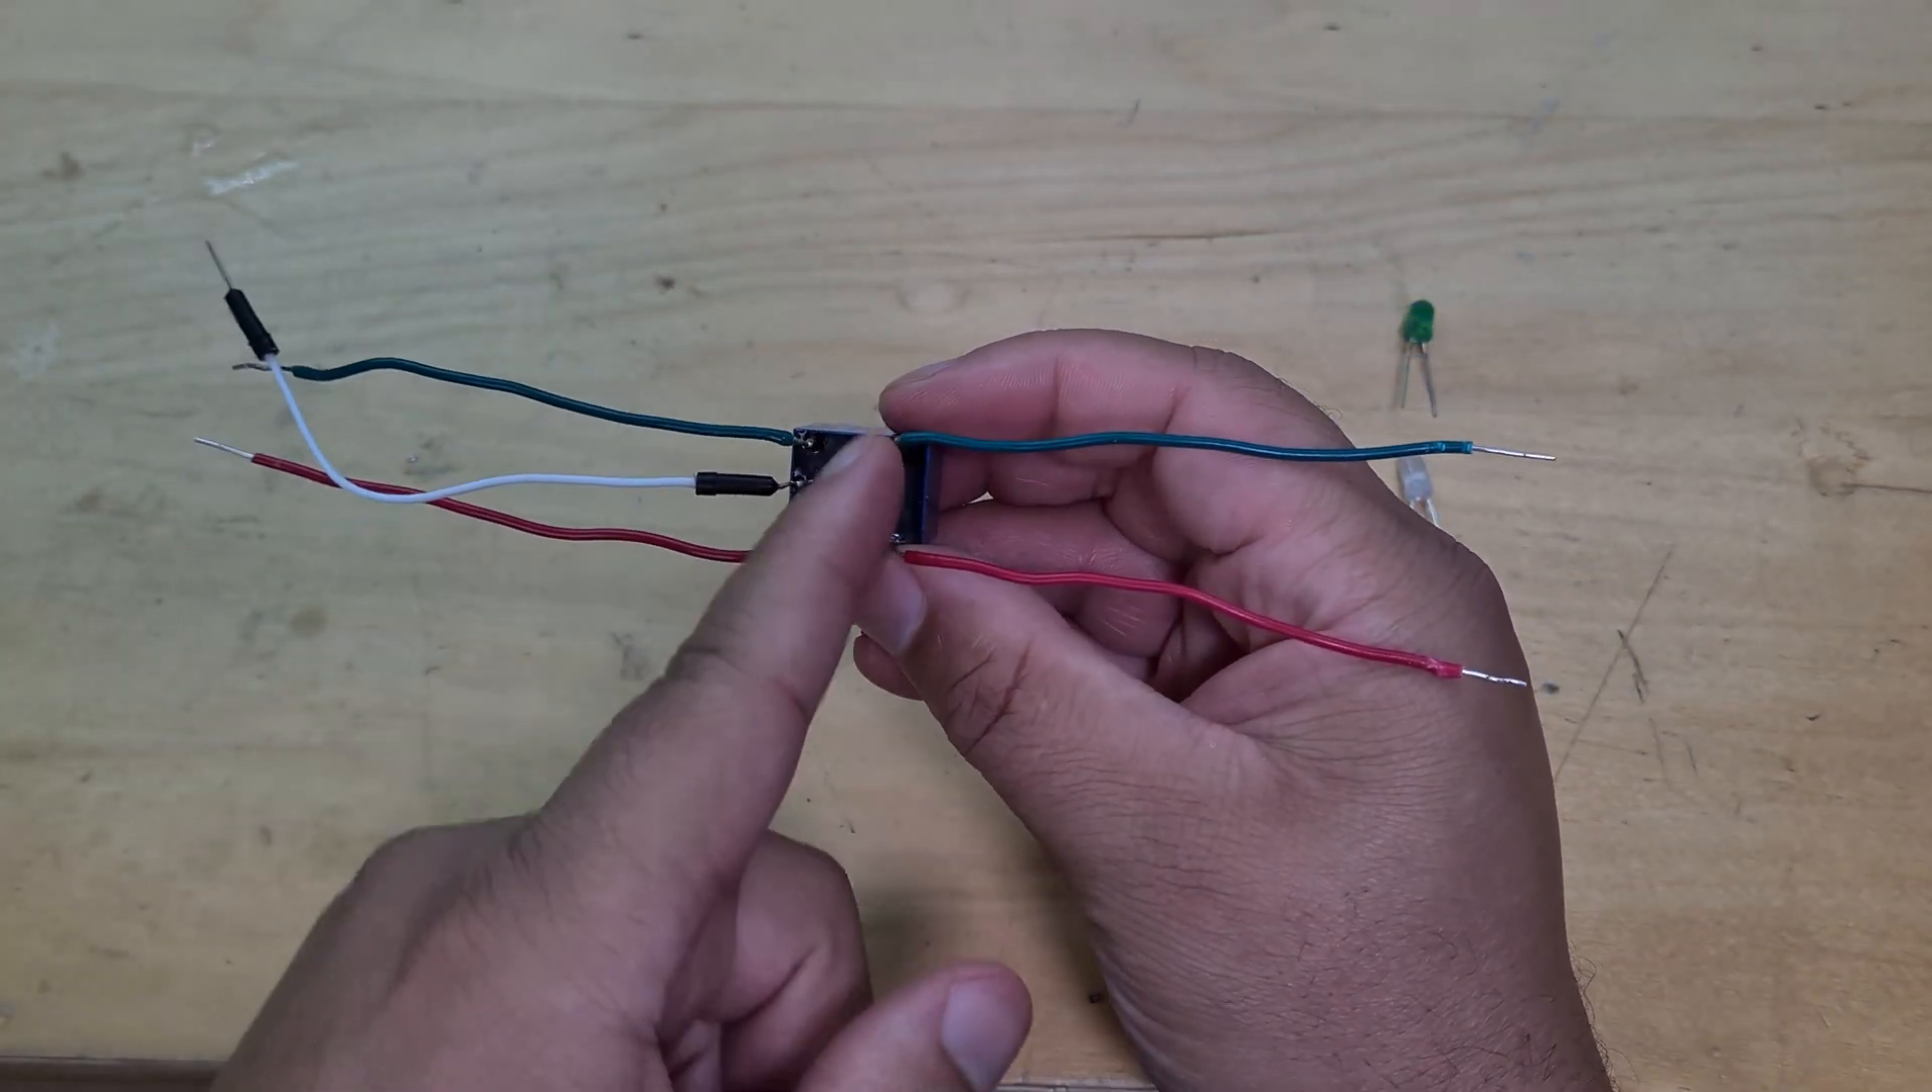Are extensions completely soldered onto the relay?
Yes.